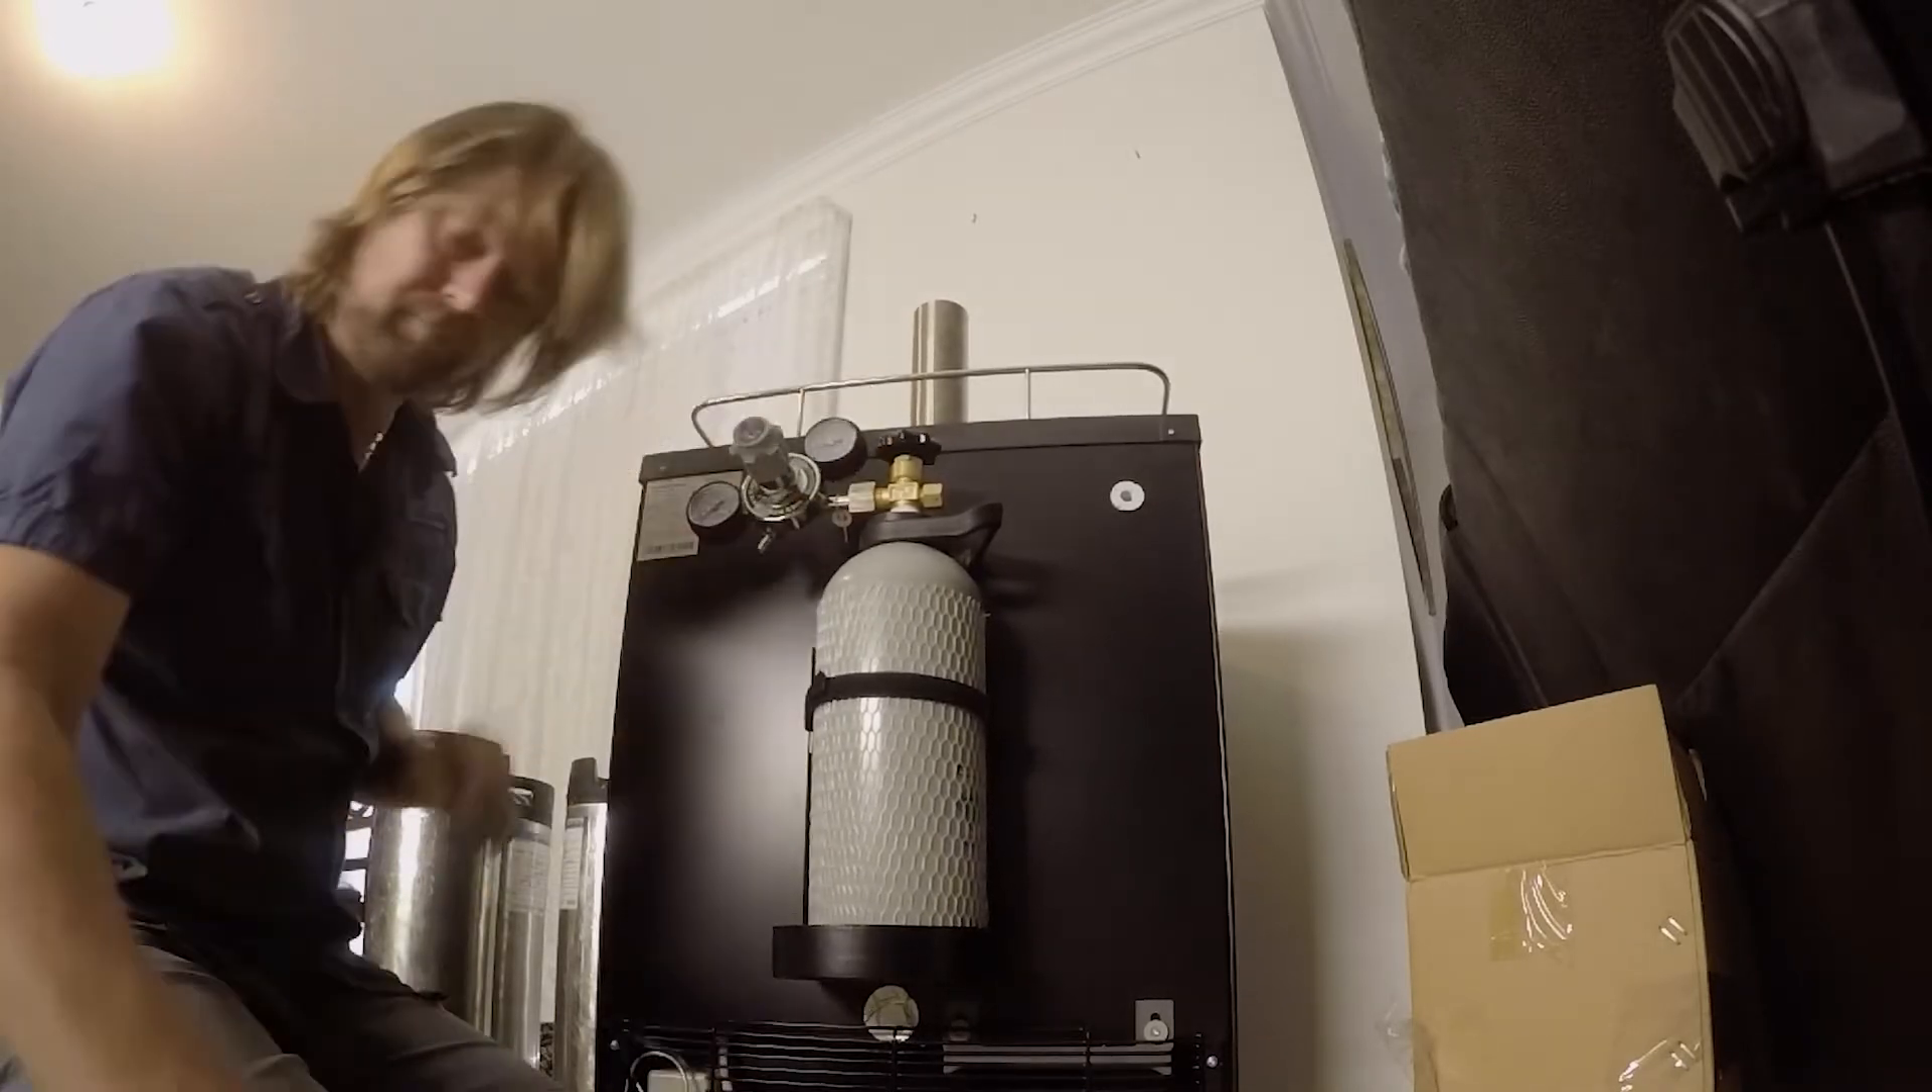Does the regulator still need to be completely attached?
No.